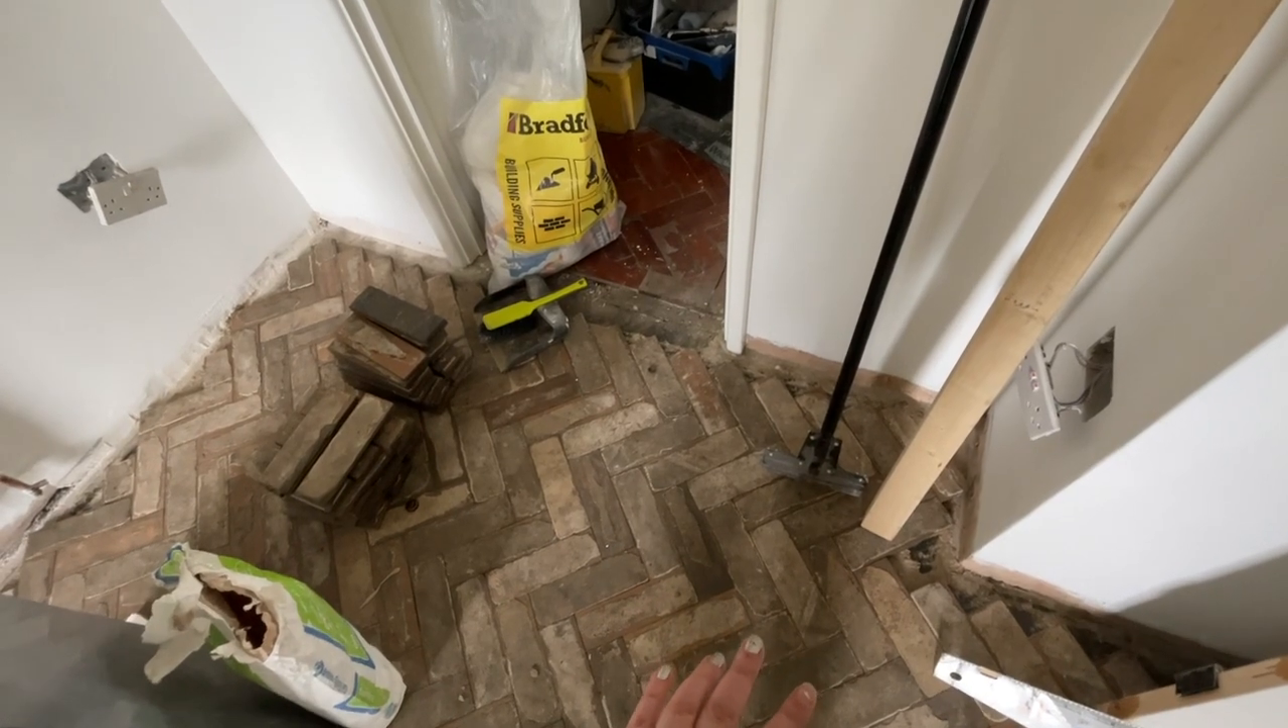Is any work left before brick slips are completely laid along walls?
Yes.